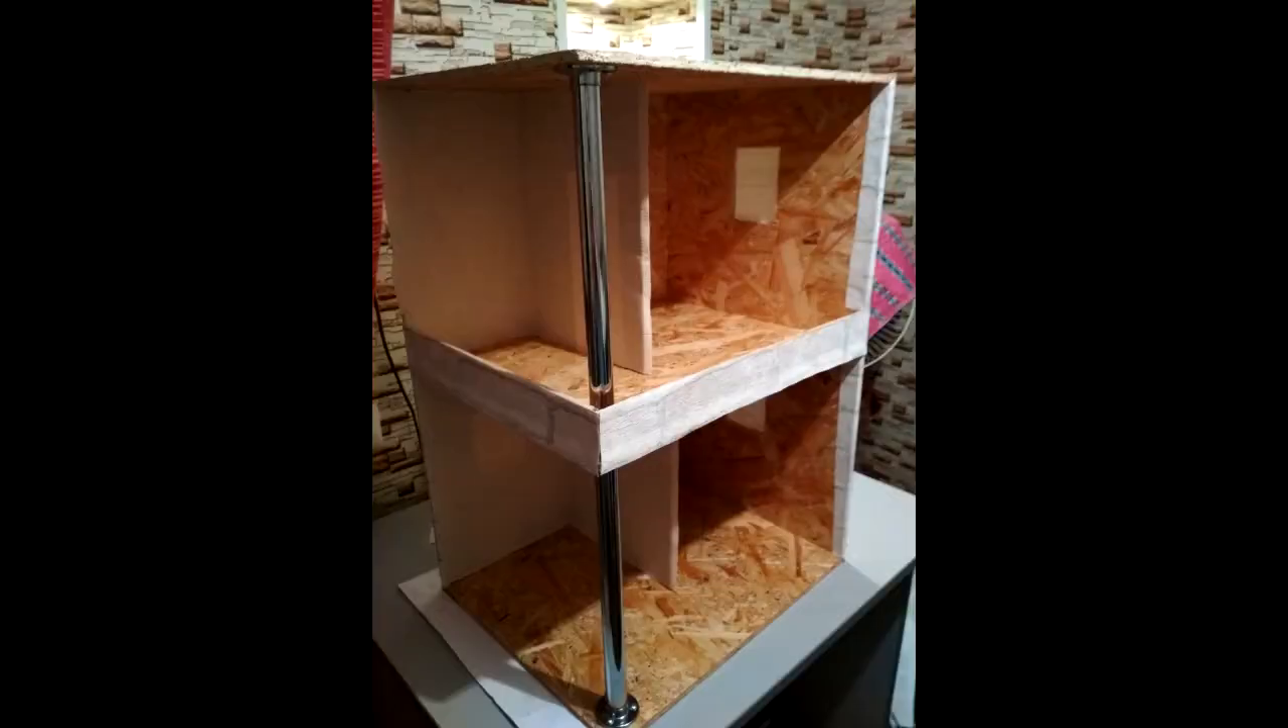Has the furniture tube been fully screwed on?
Yes.